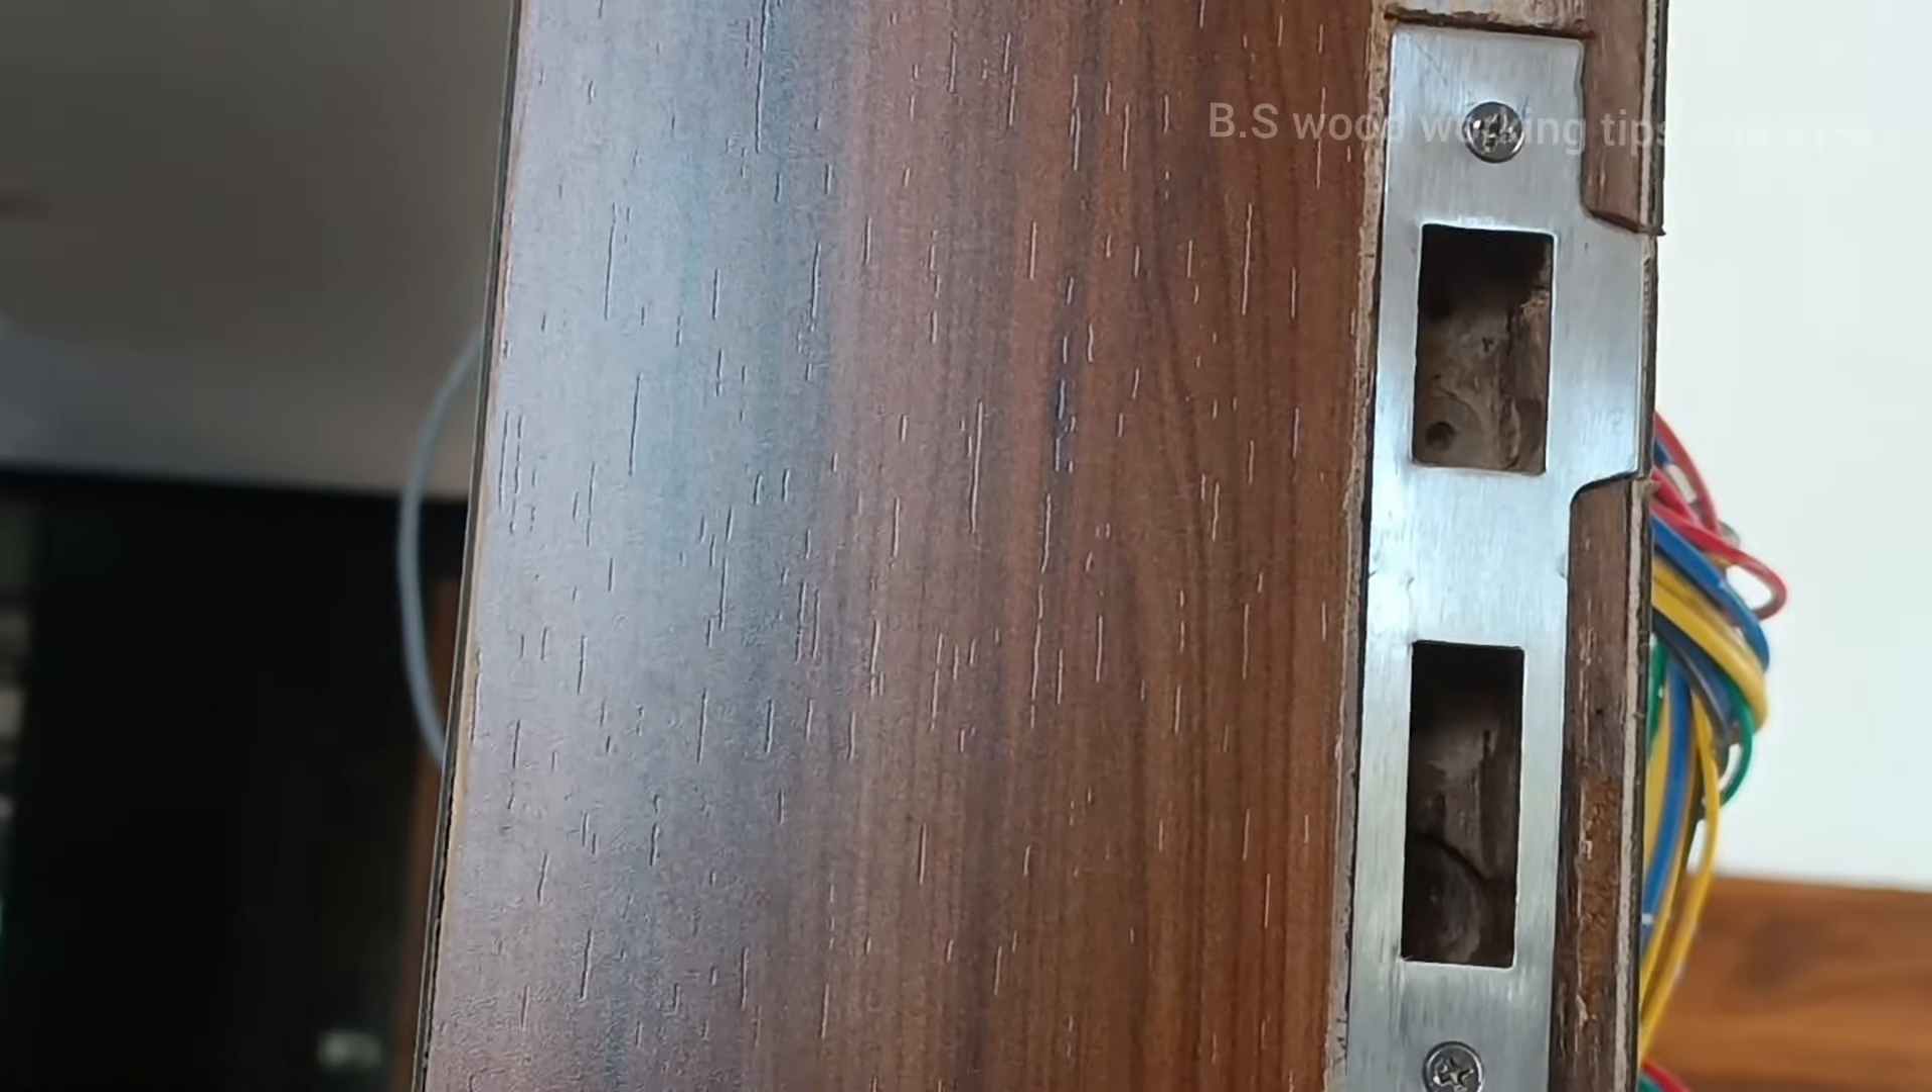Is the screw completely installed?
Yes.